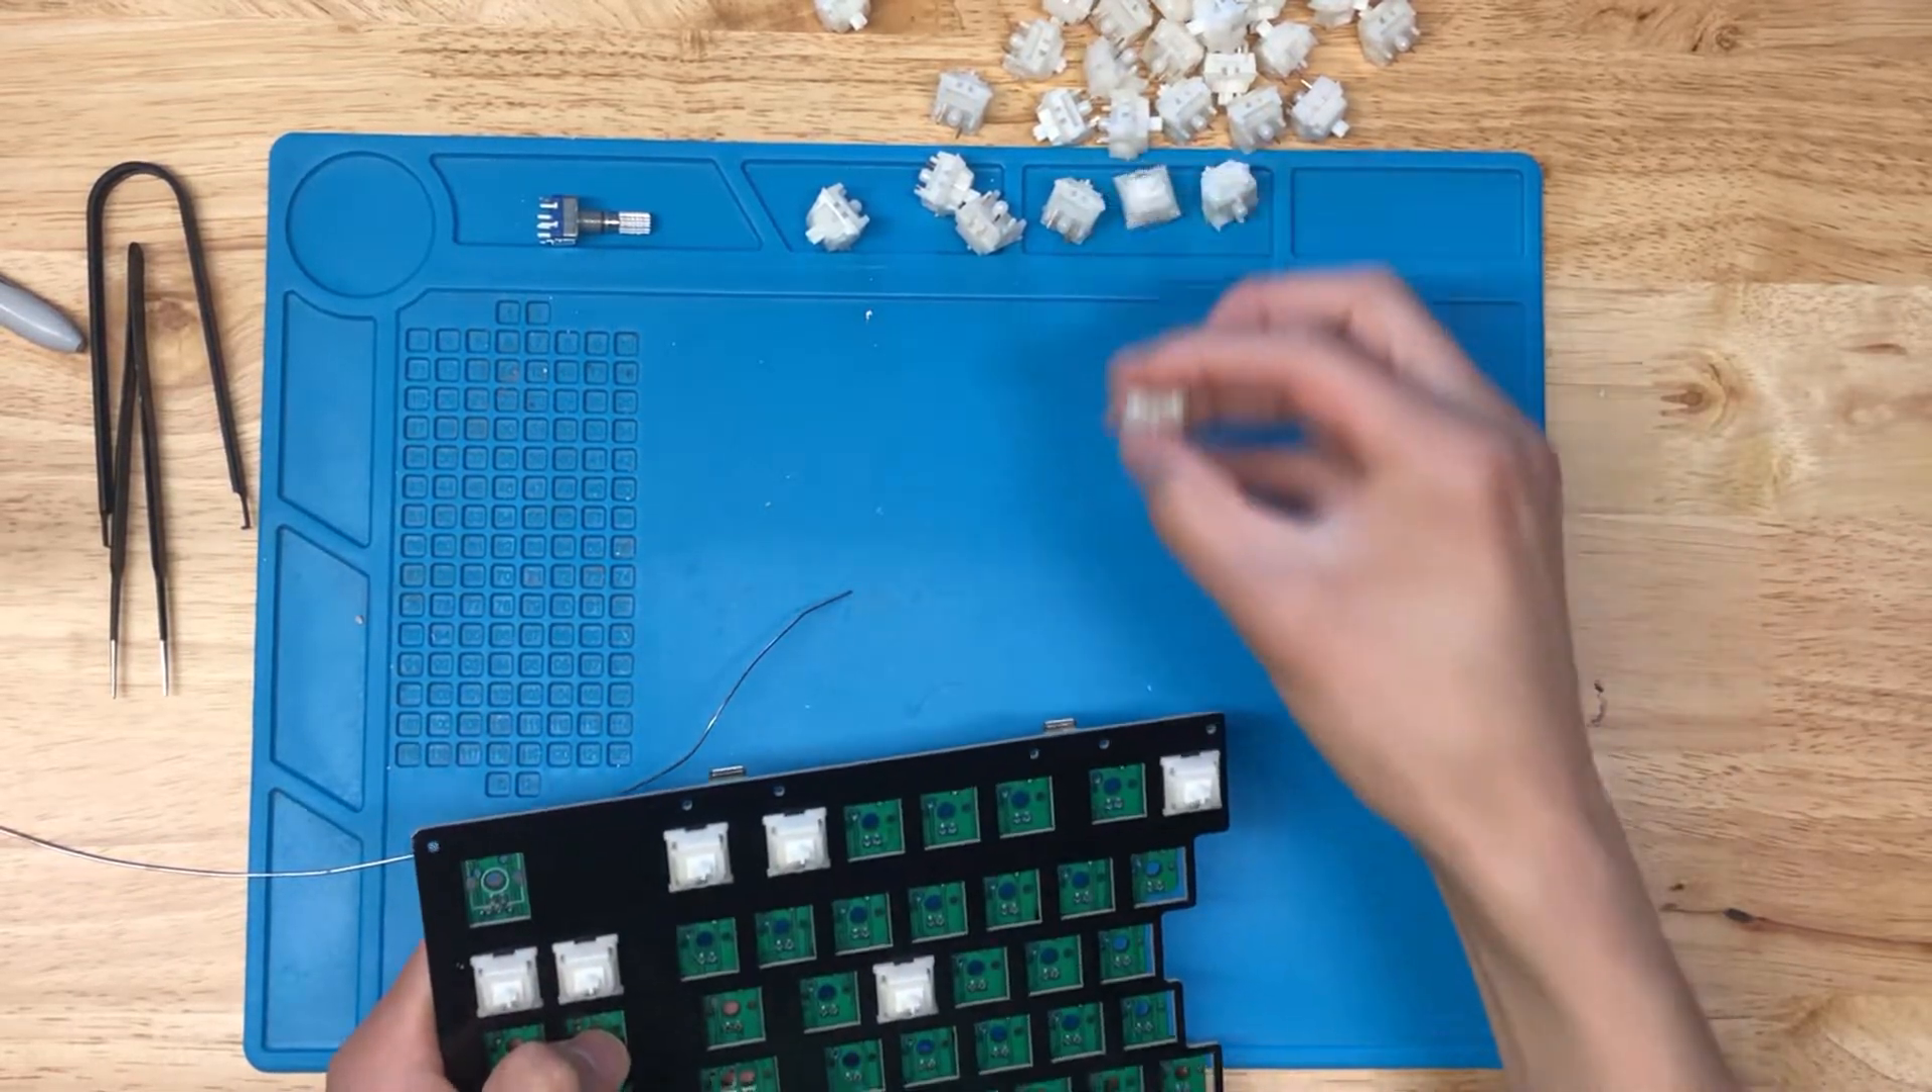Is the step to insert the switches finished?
No.